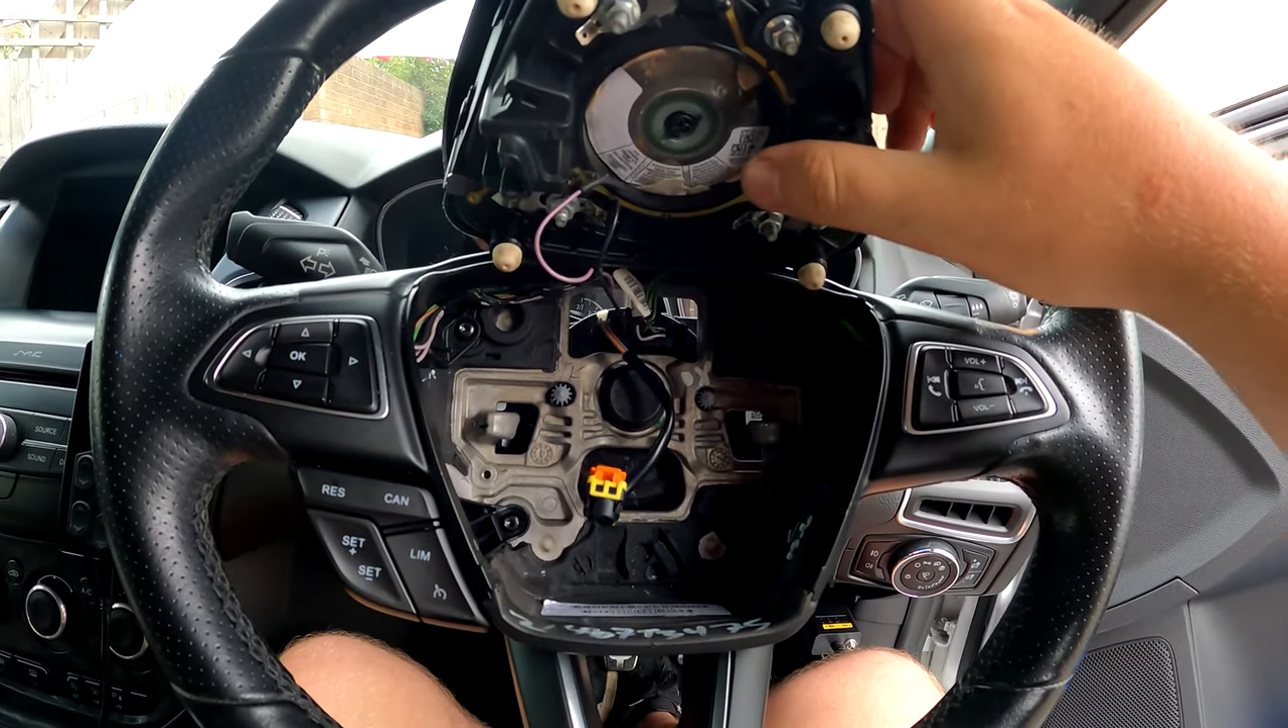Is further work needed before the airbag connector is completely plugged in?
Yes.